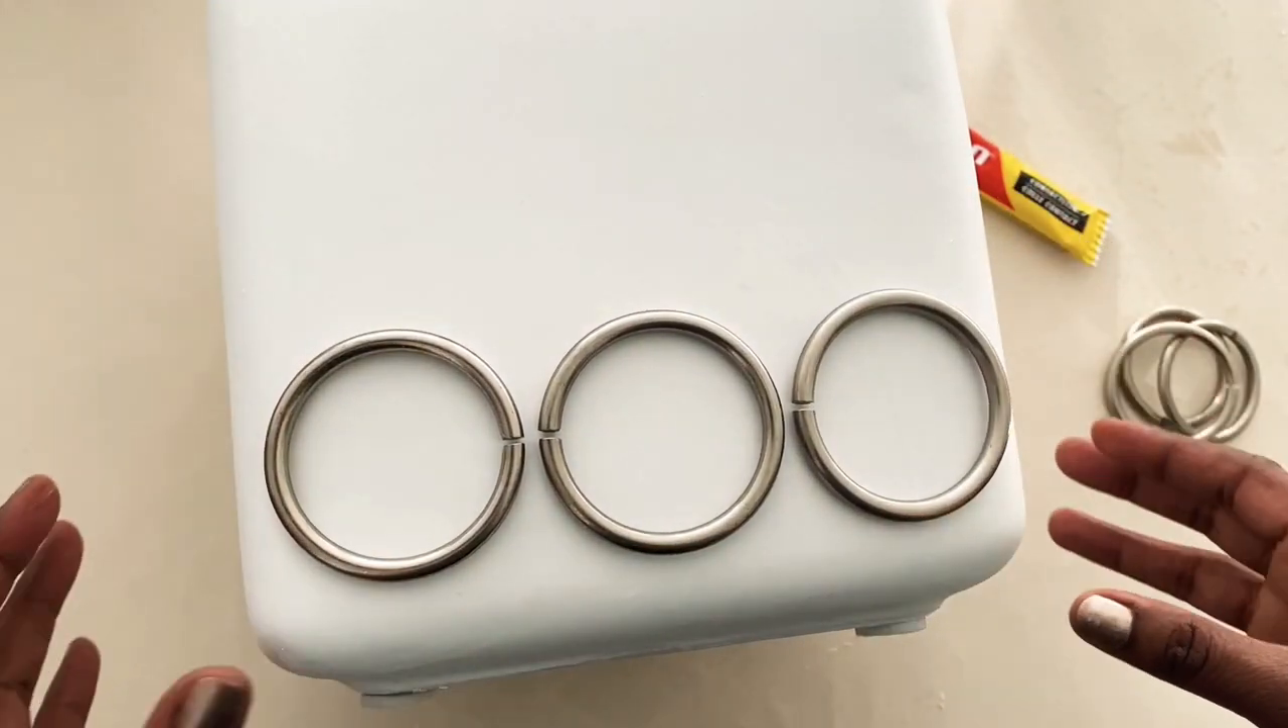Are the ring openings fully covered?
No.